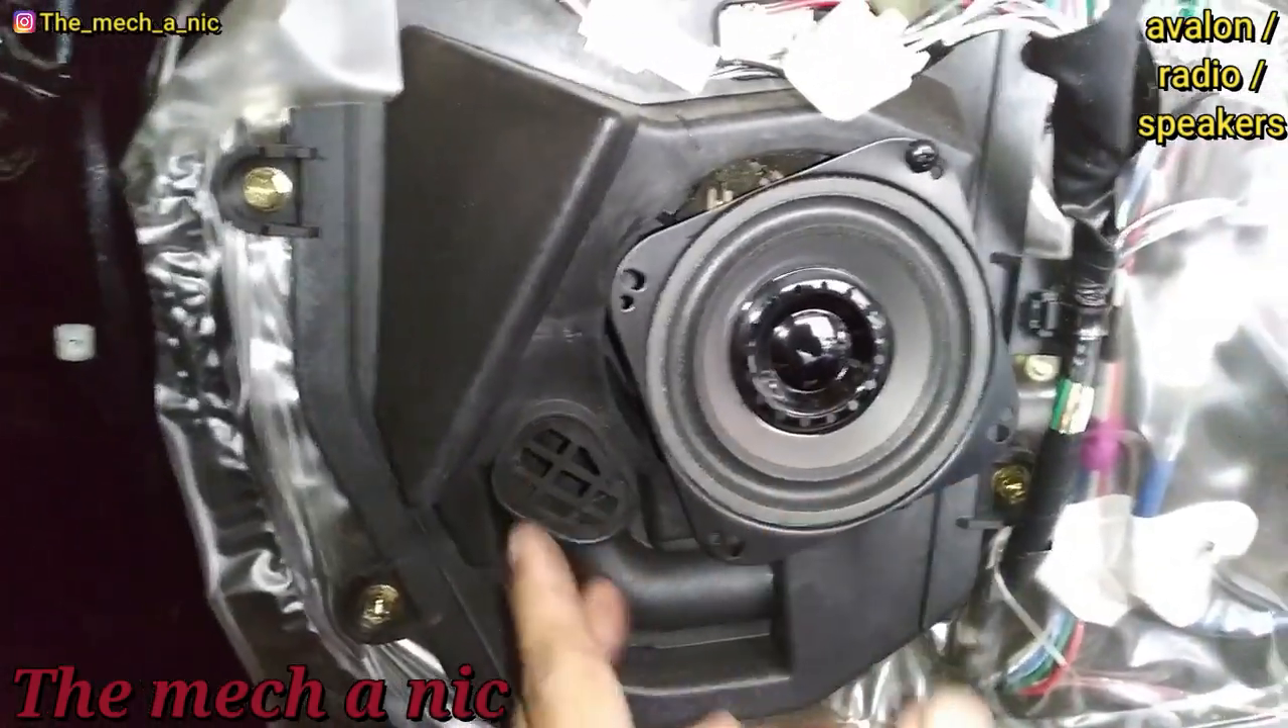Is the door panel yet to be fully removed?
No.